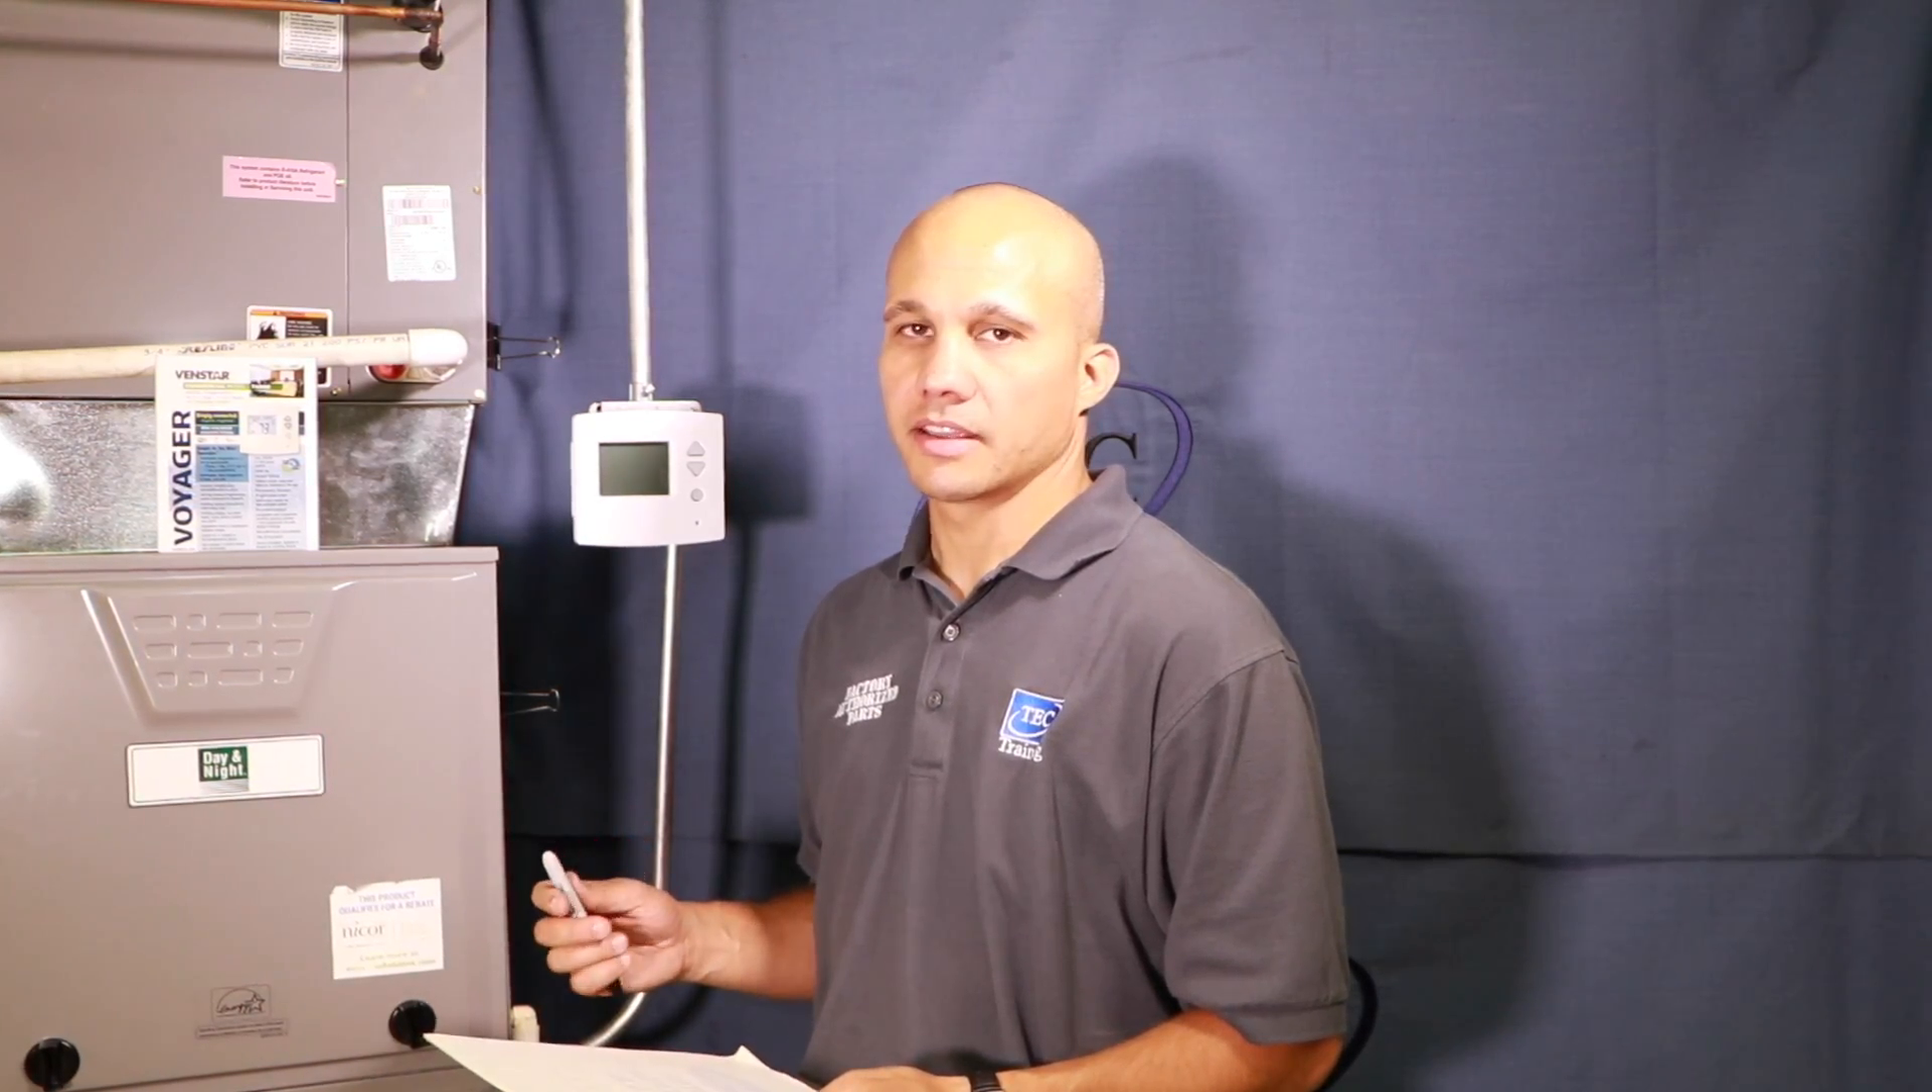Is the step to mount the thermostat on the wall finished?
Yes.